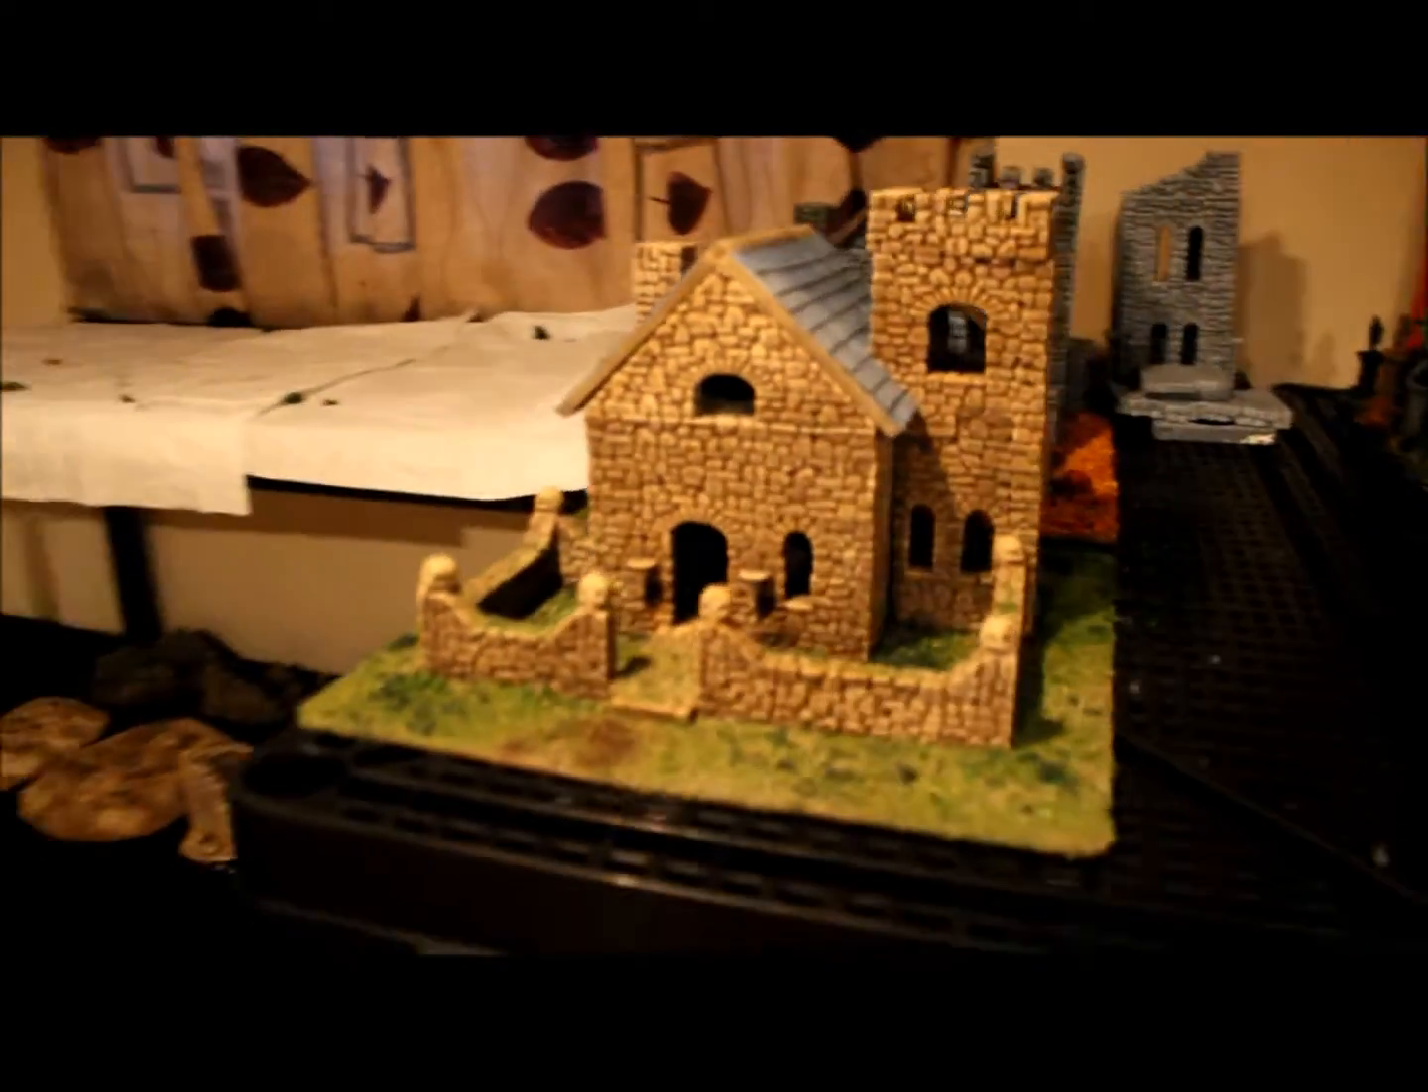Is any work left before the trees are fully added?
Yes.